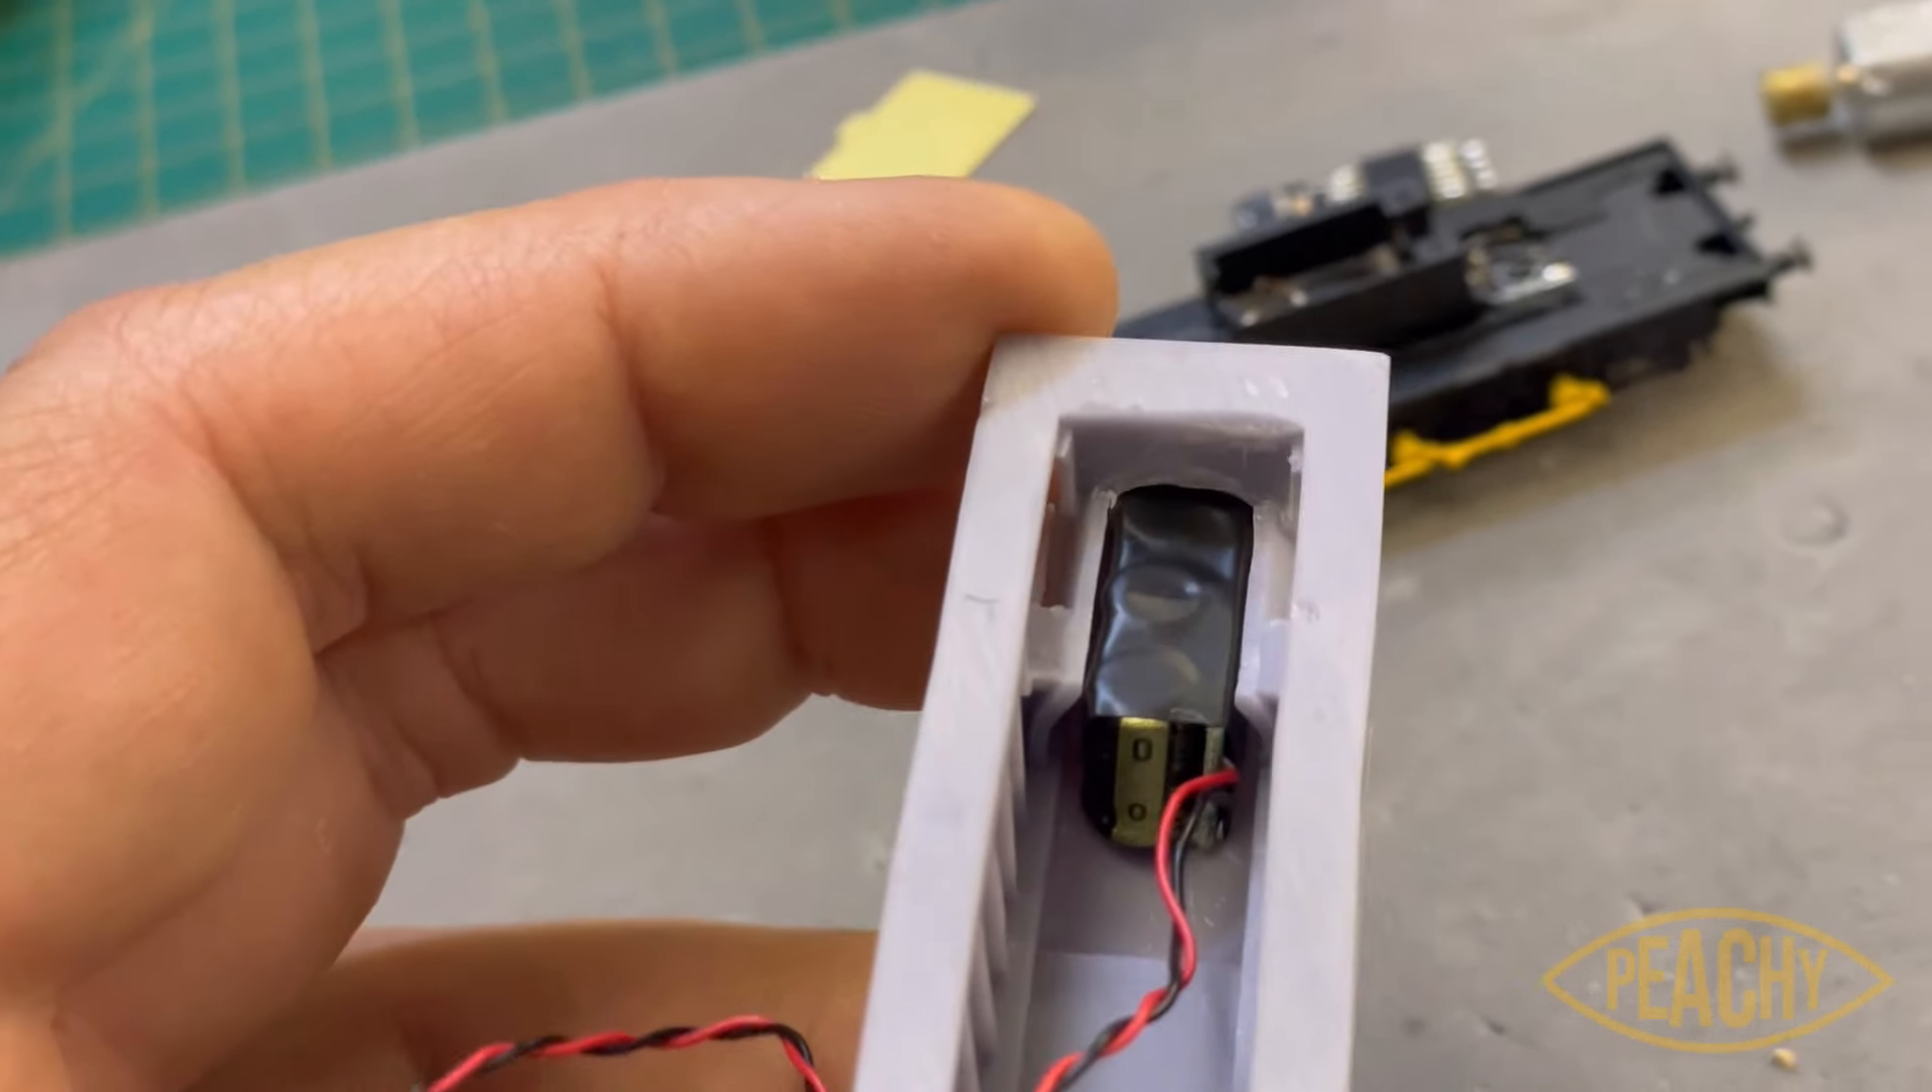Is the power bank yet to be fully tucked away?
No.